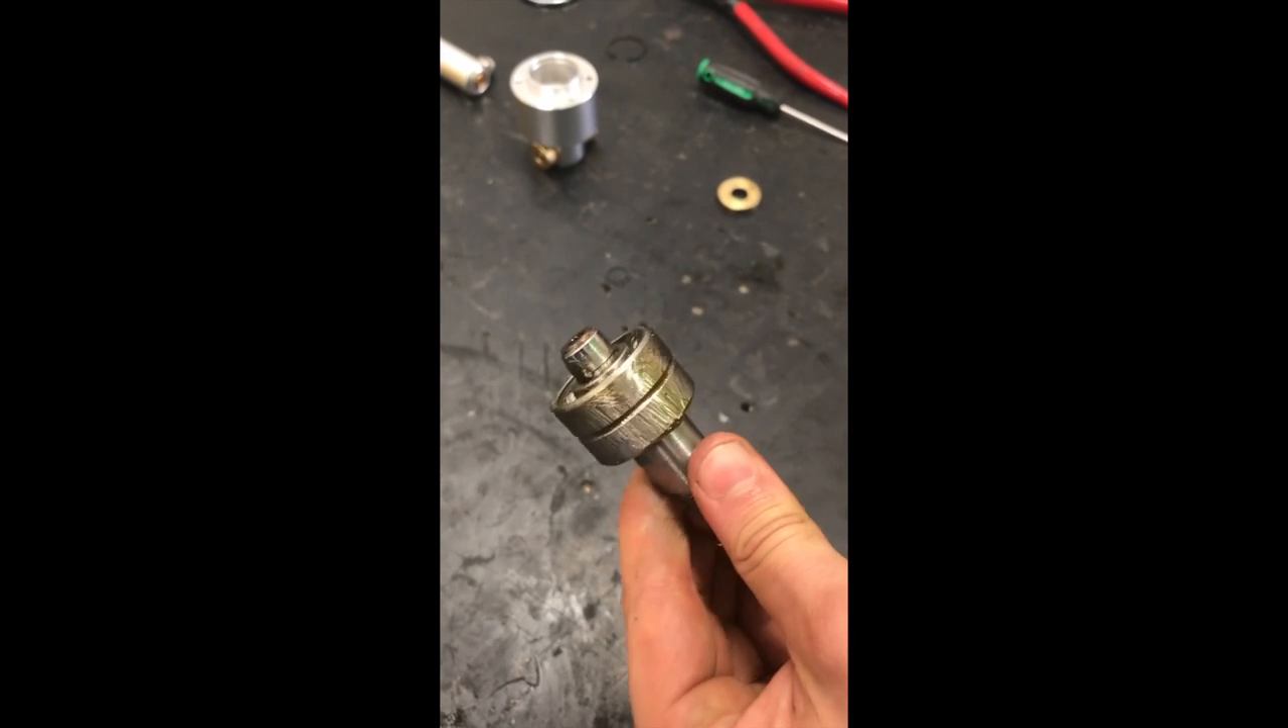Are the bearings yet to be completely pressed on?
No.